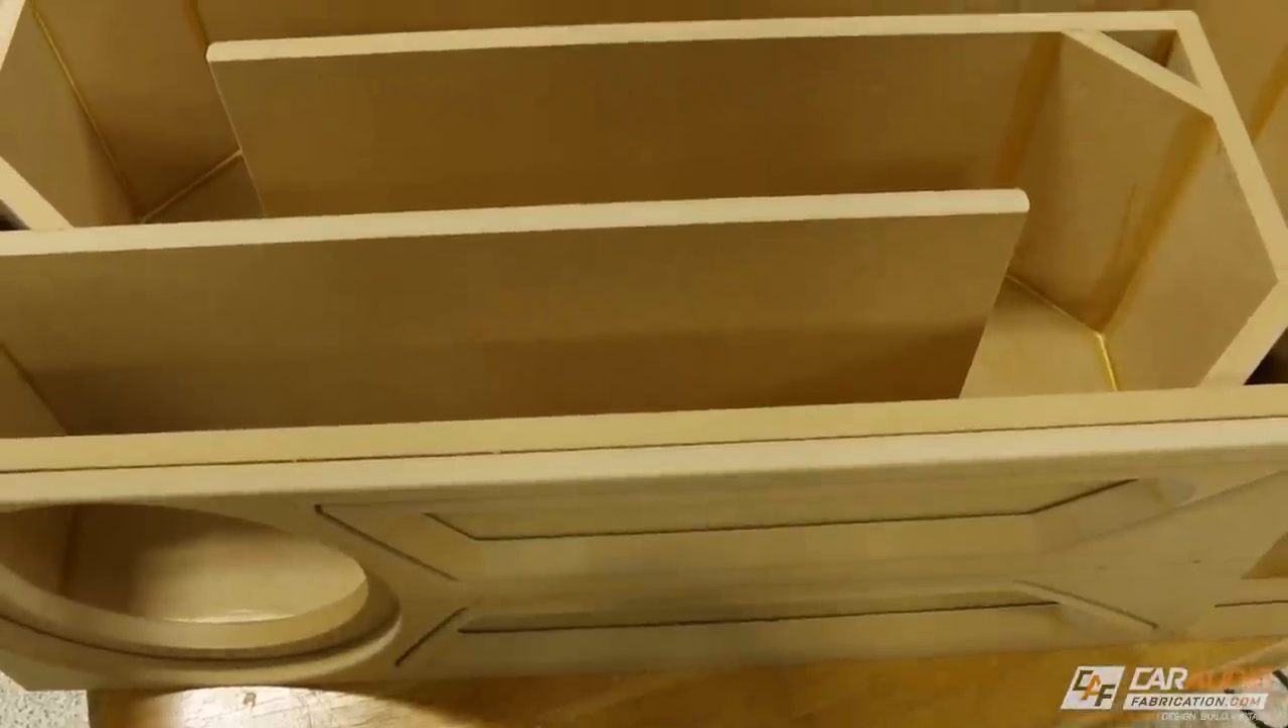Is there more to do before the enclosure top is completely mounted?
Yes.